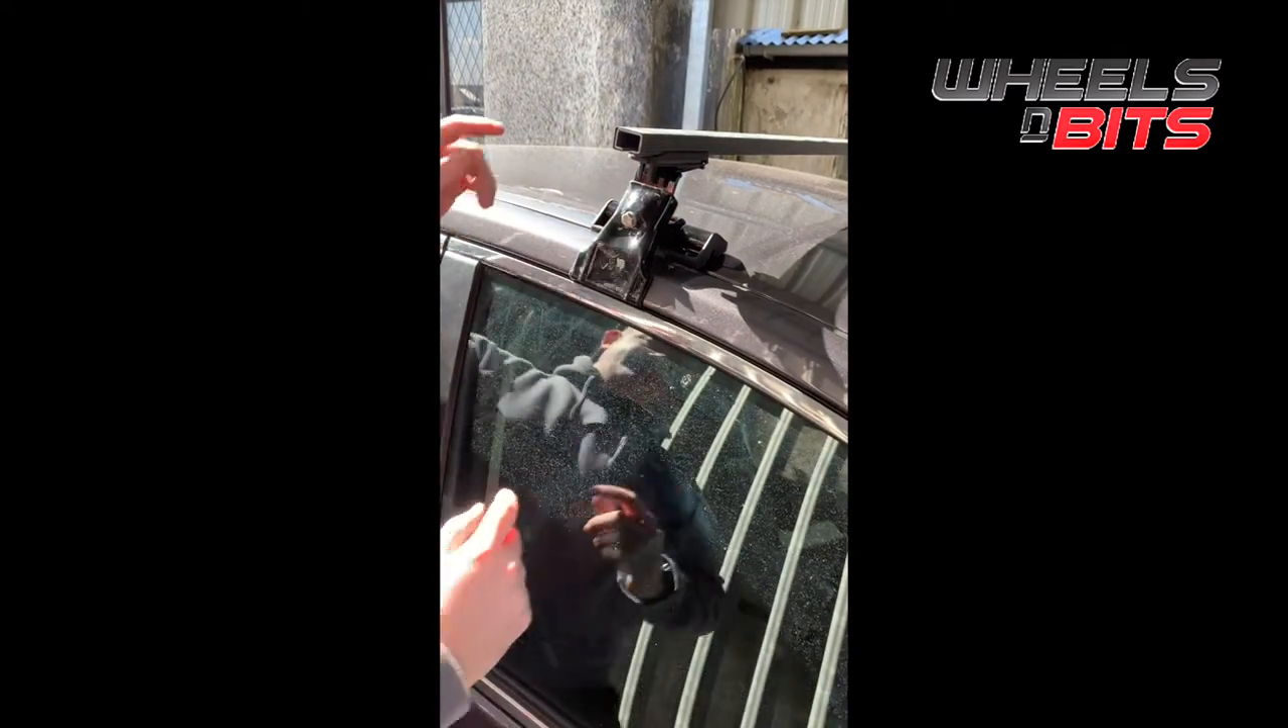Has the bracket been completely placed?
Yes.